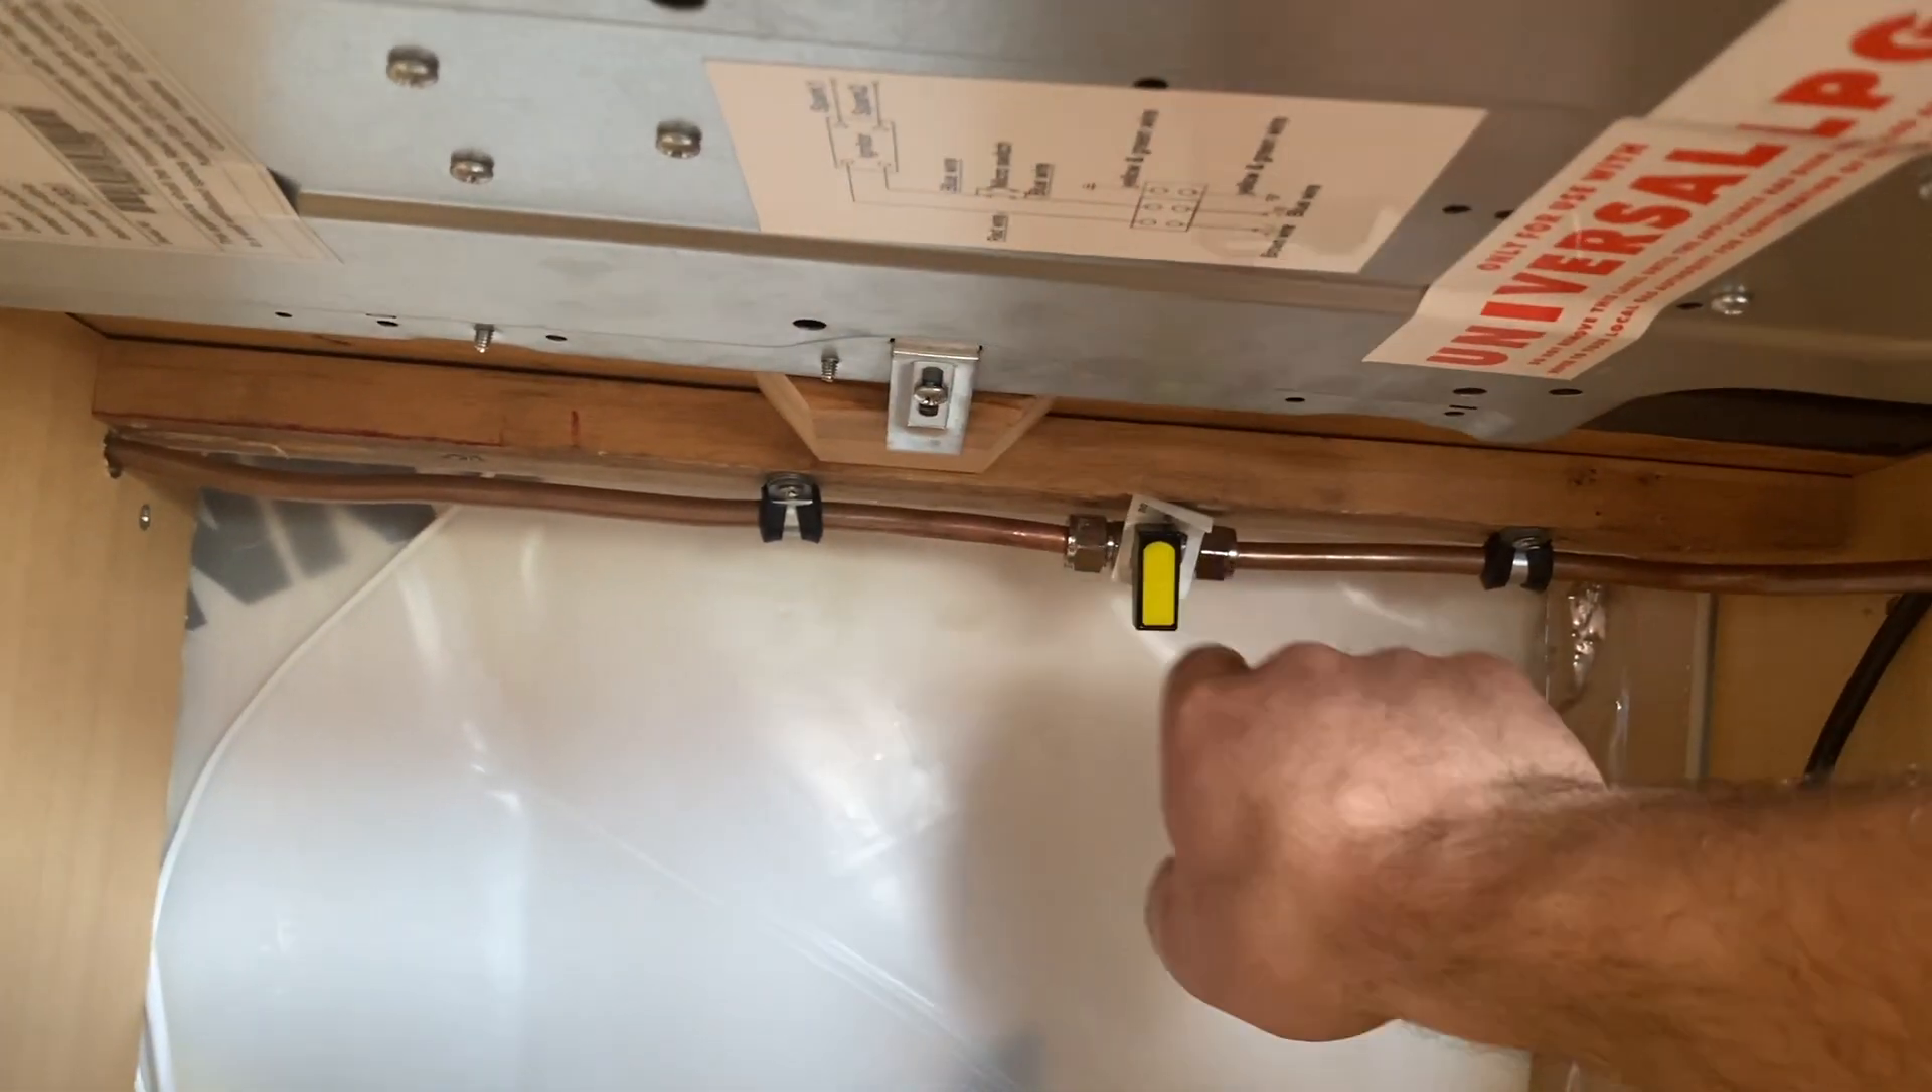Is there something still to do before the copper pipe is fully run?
No.